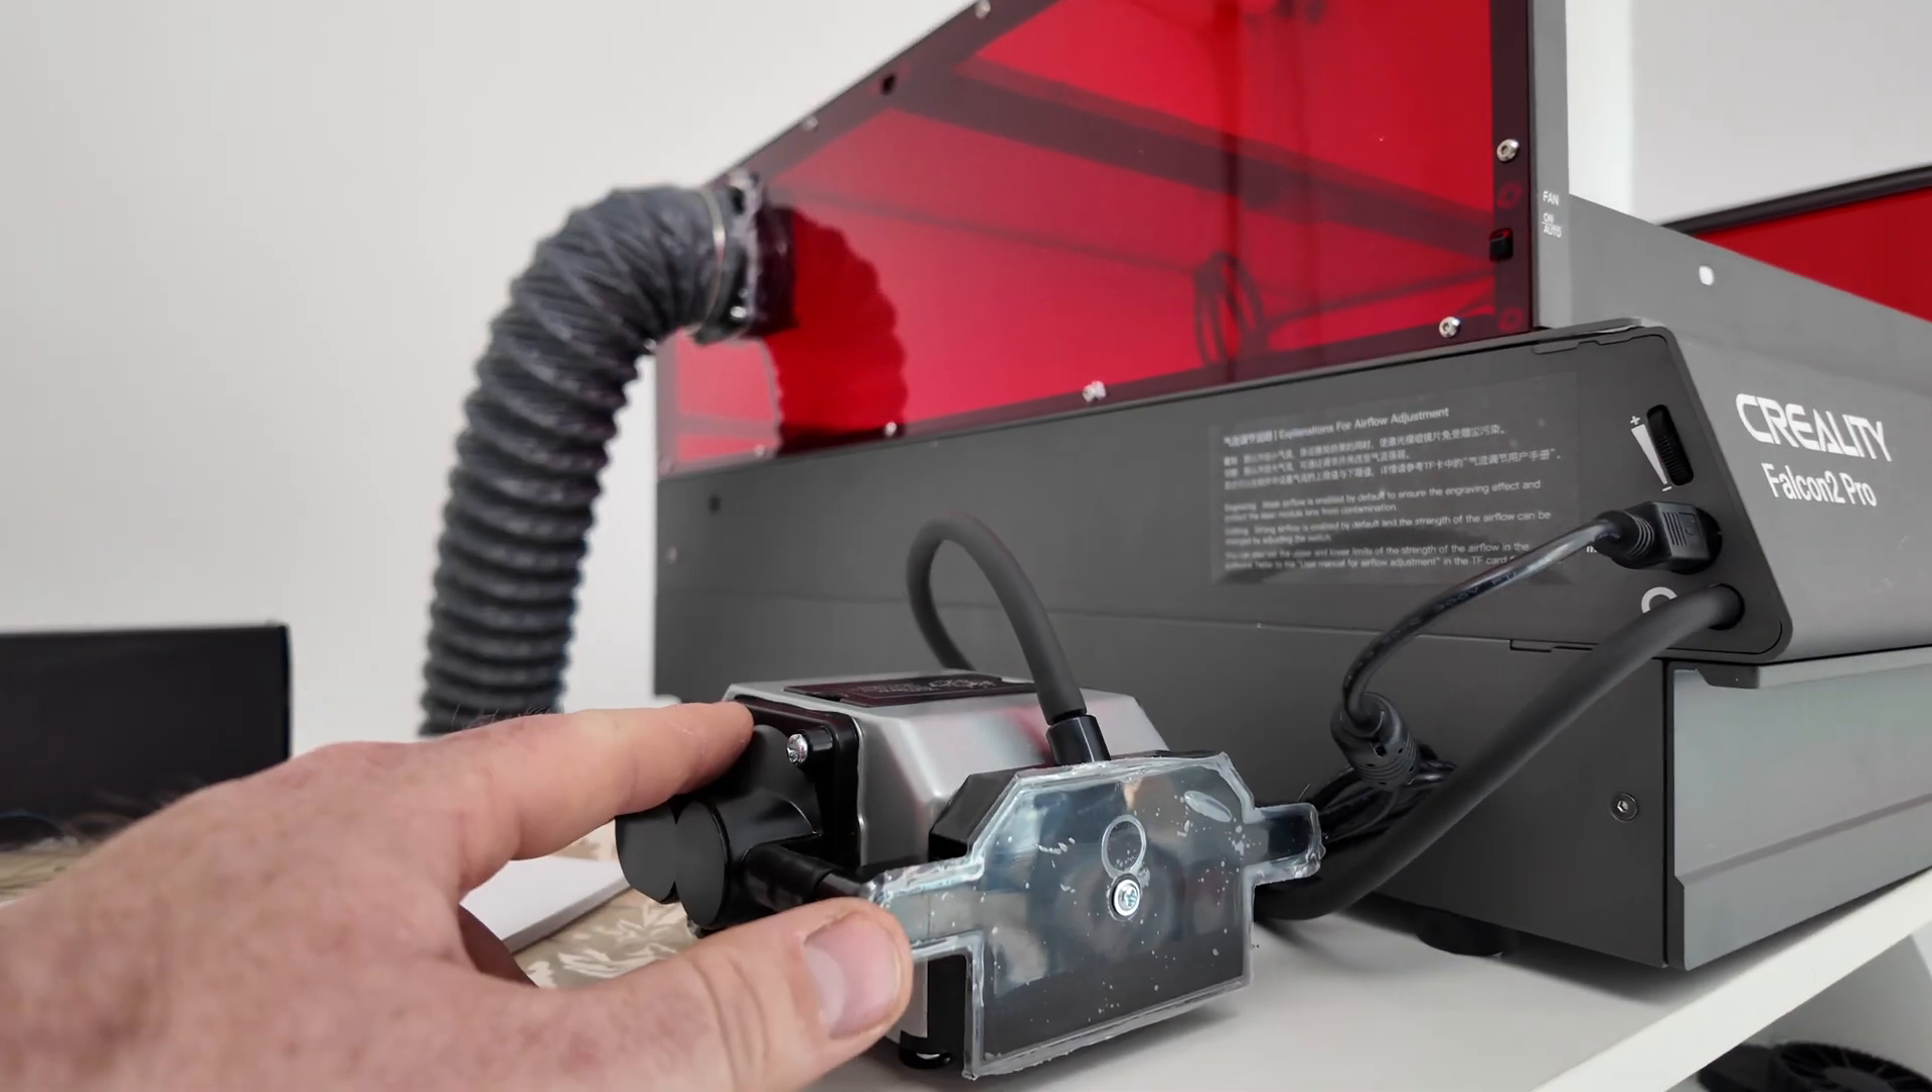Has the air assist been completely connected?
Yes.